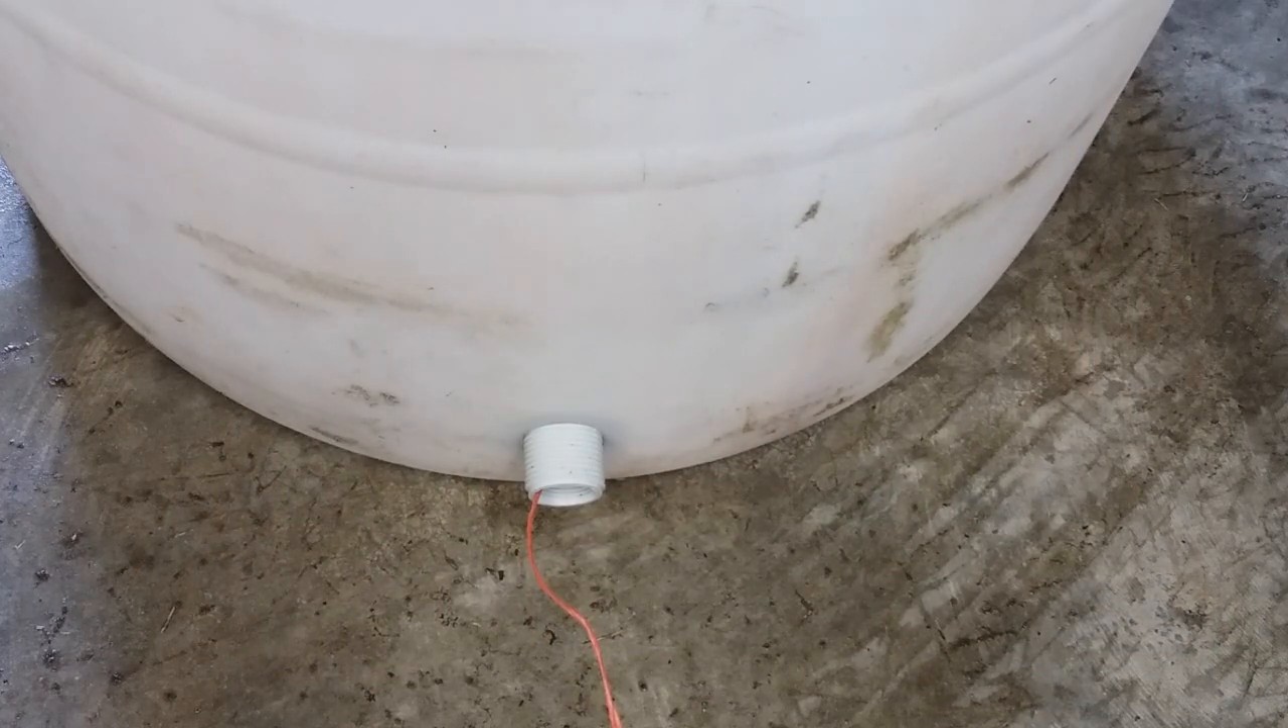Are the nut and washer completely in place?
No.